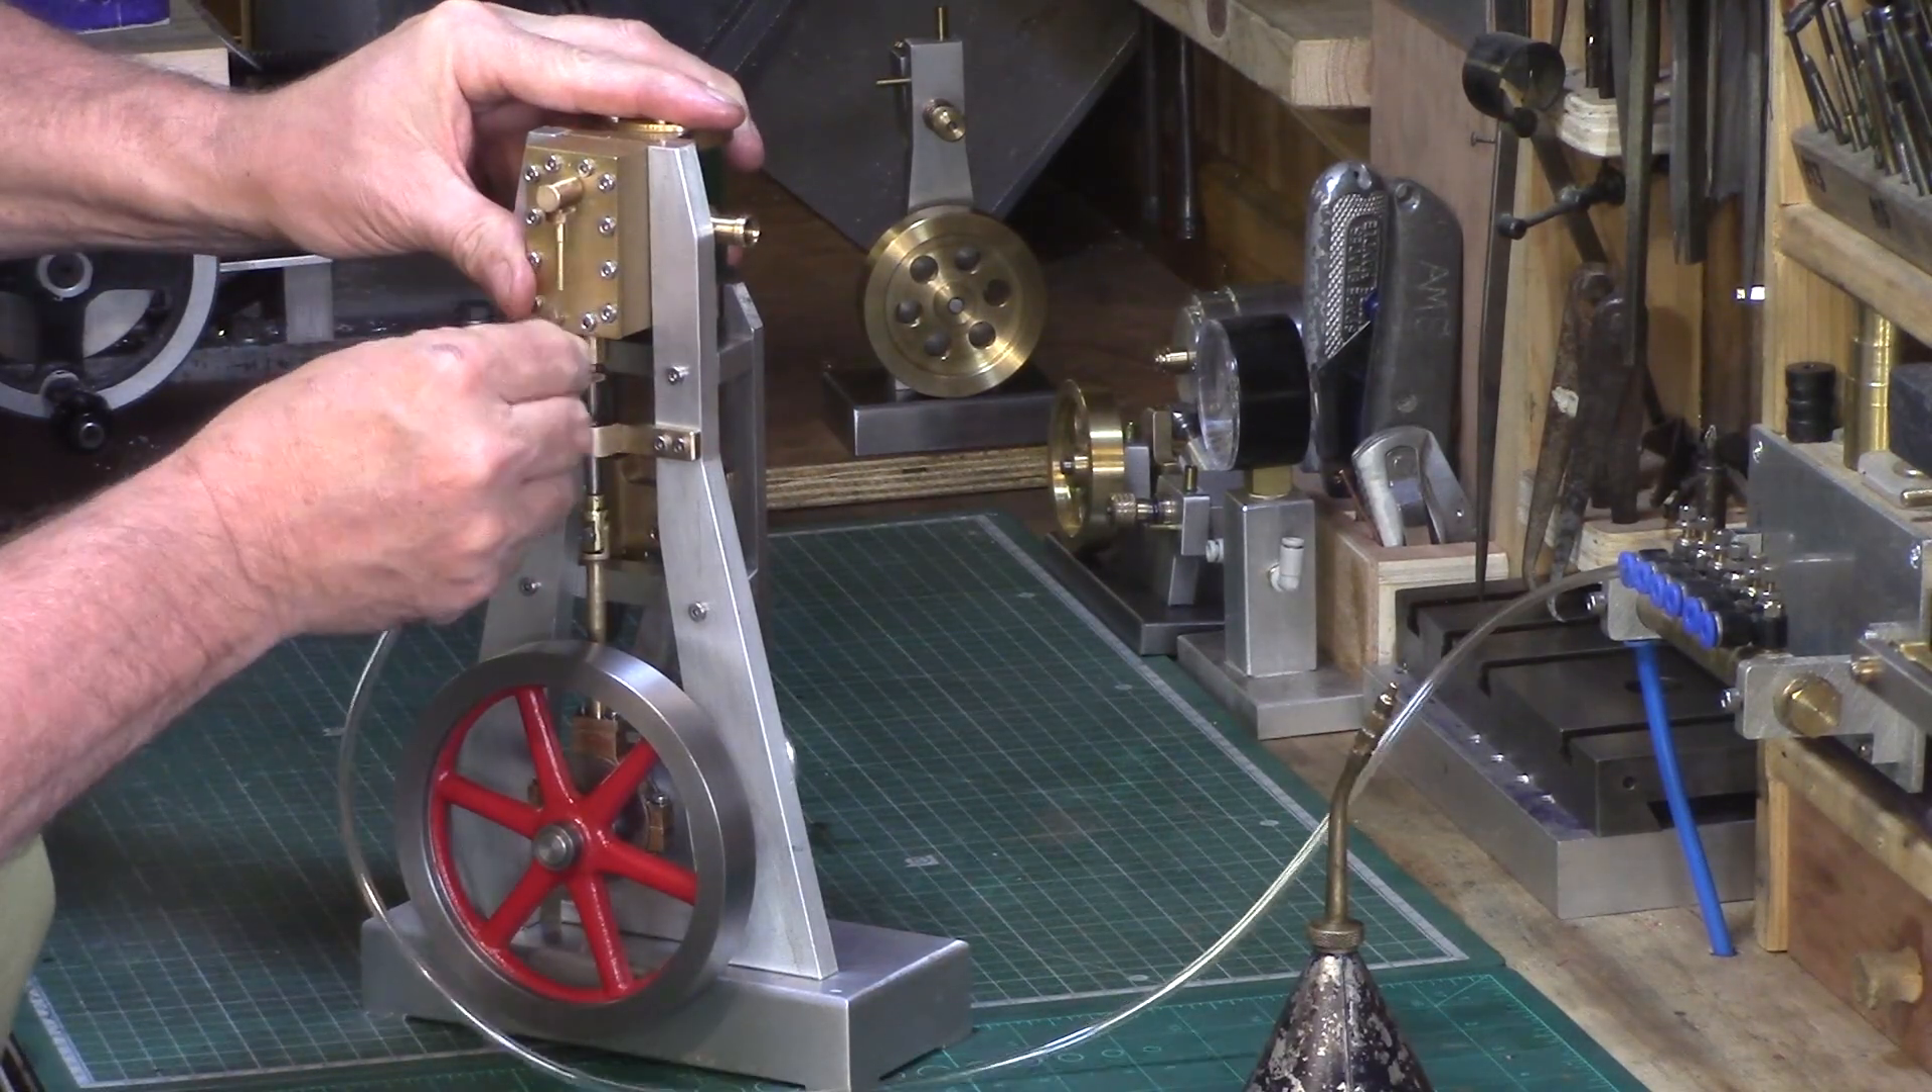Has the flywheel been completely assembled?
Yes.